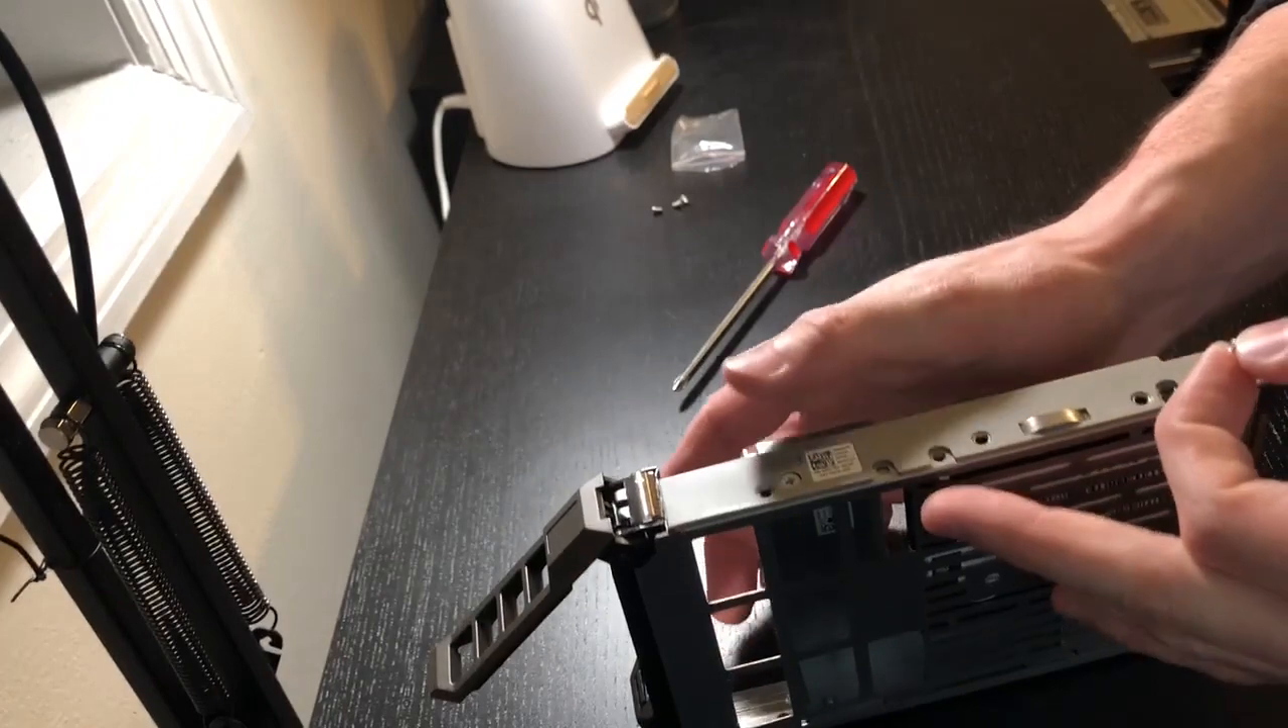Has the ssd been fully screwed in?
No.